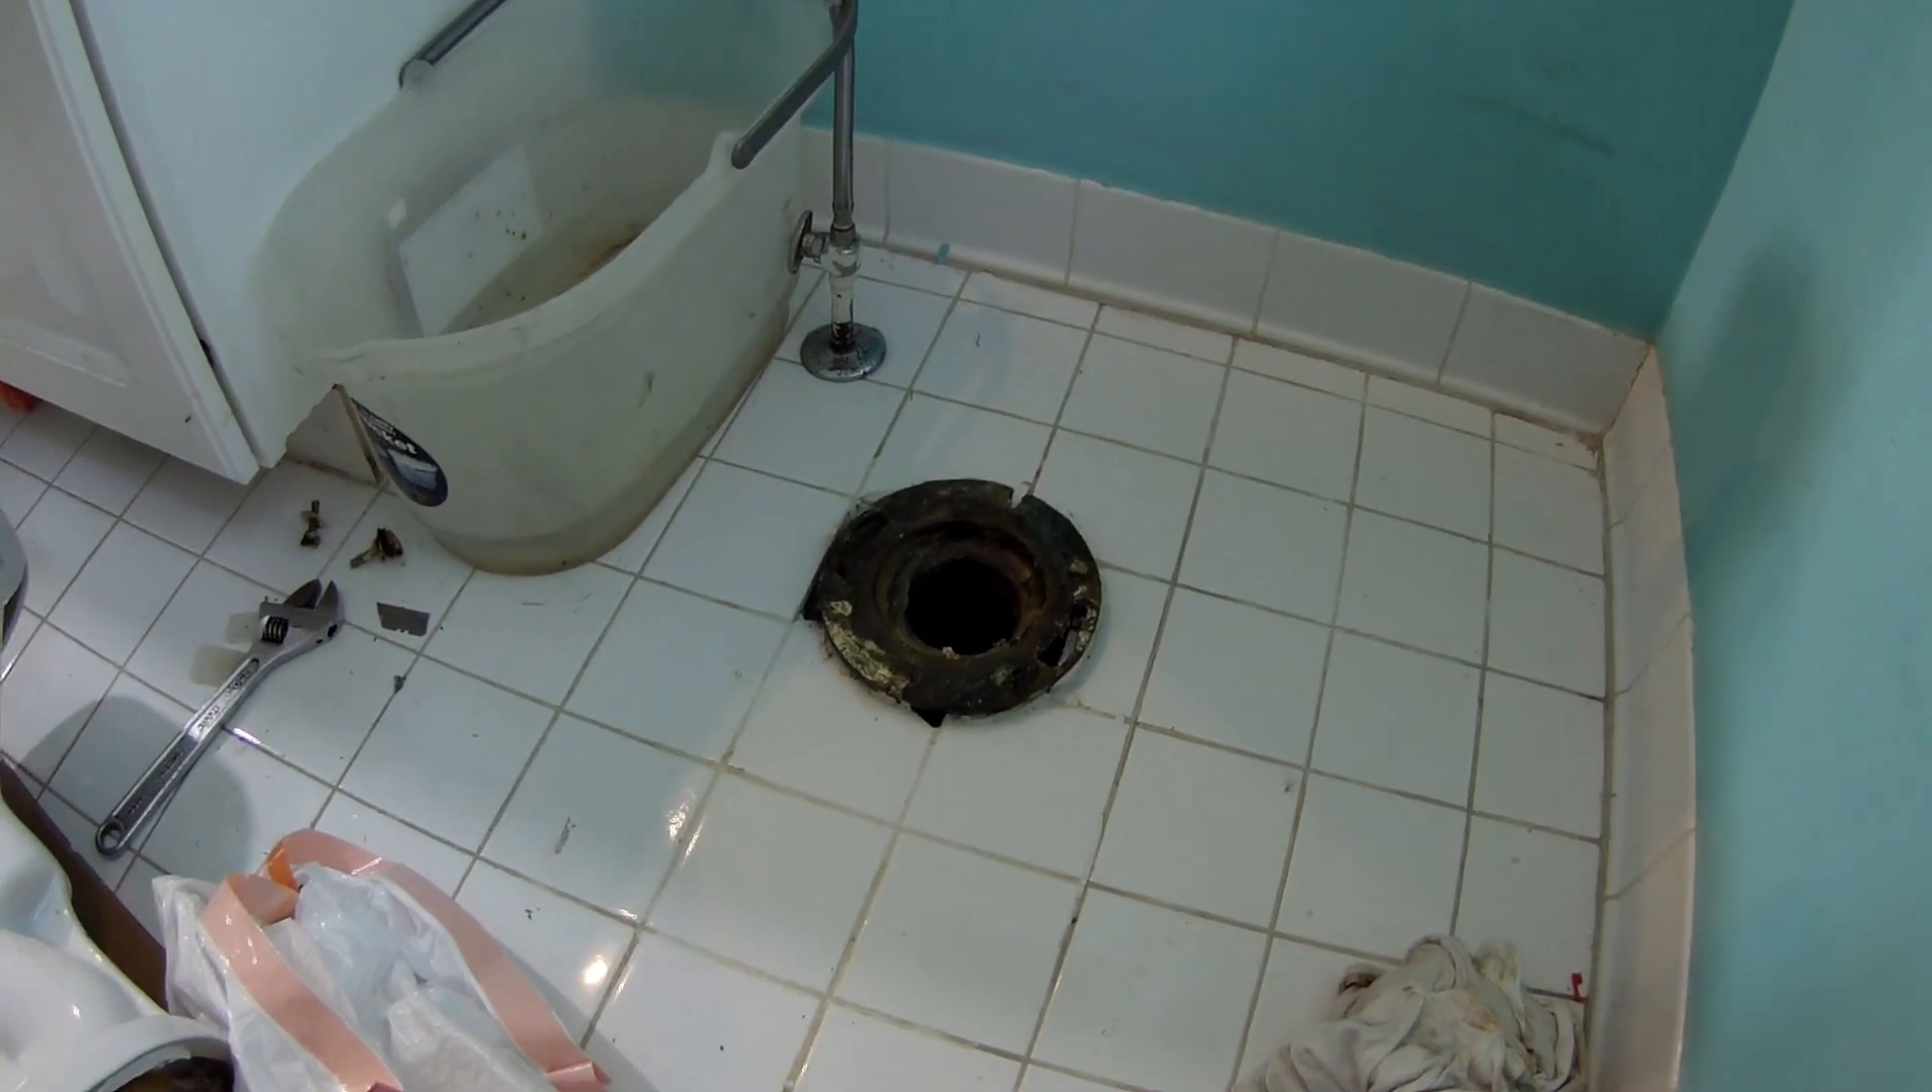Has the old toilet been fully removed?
Yes.